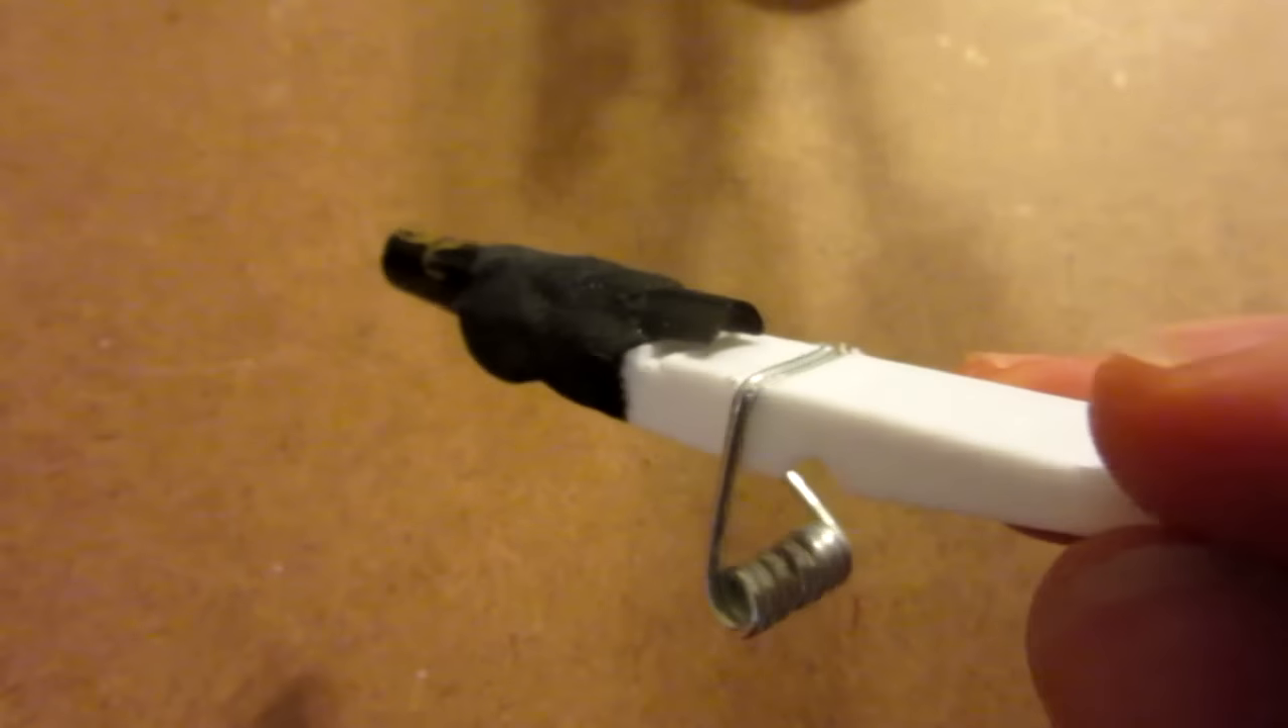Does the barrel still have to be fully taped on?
No.